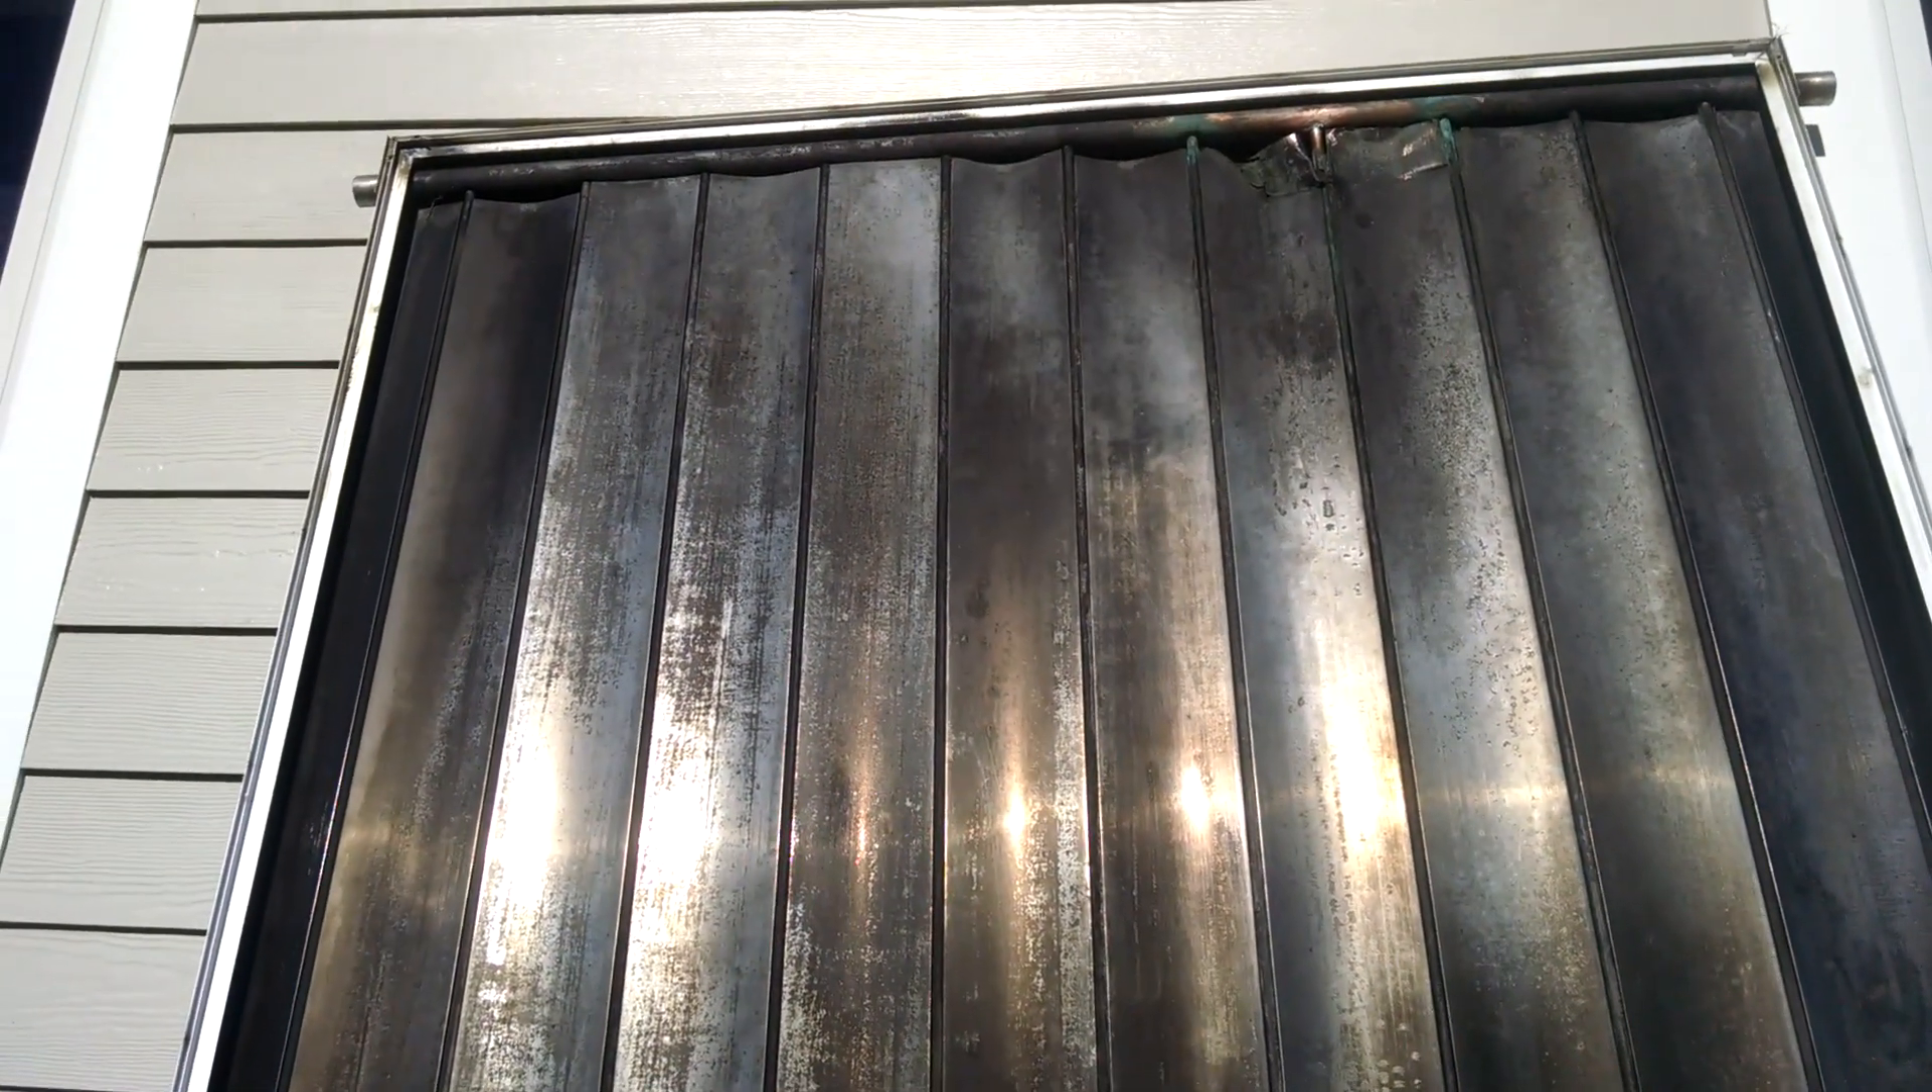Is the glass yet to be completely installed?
Yes.